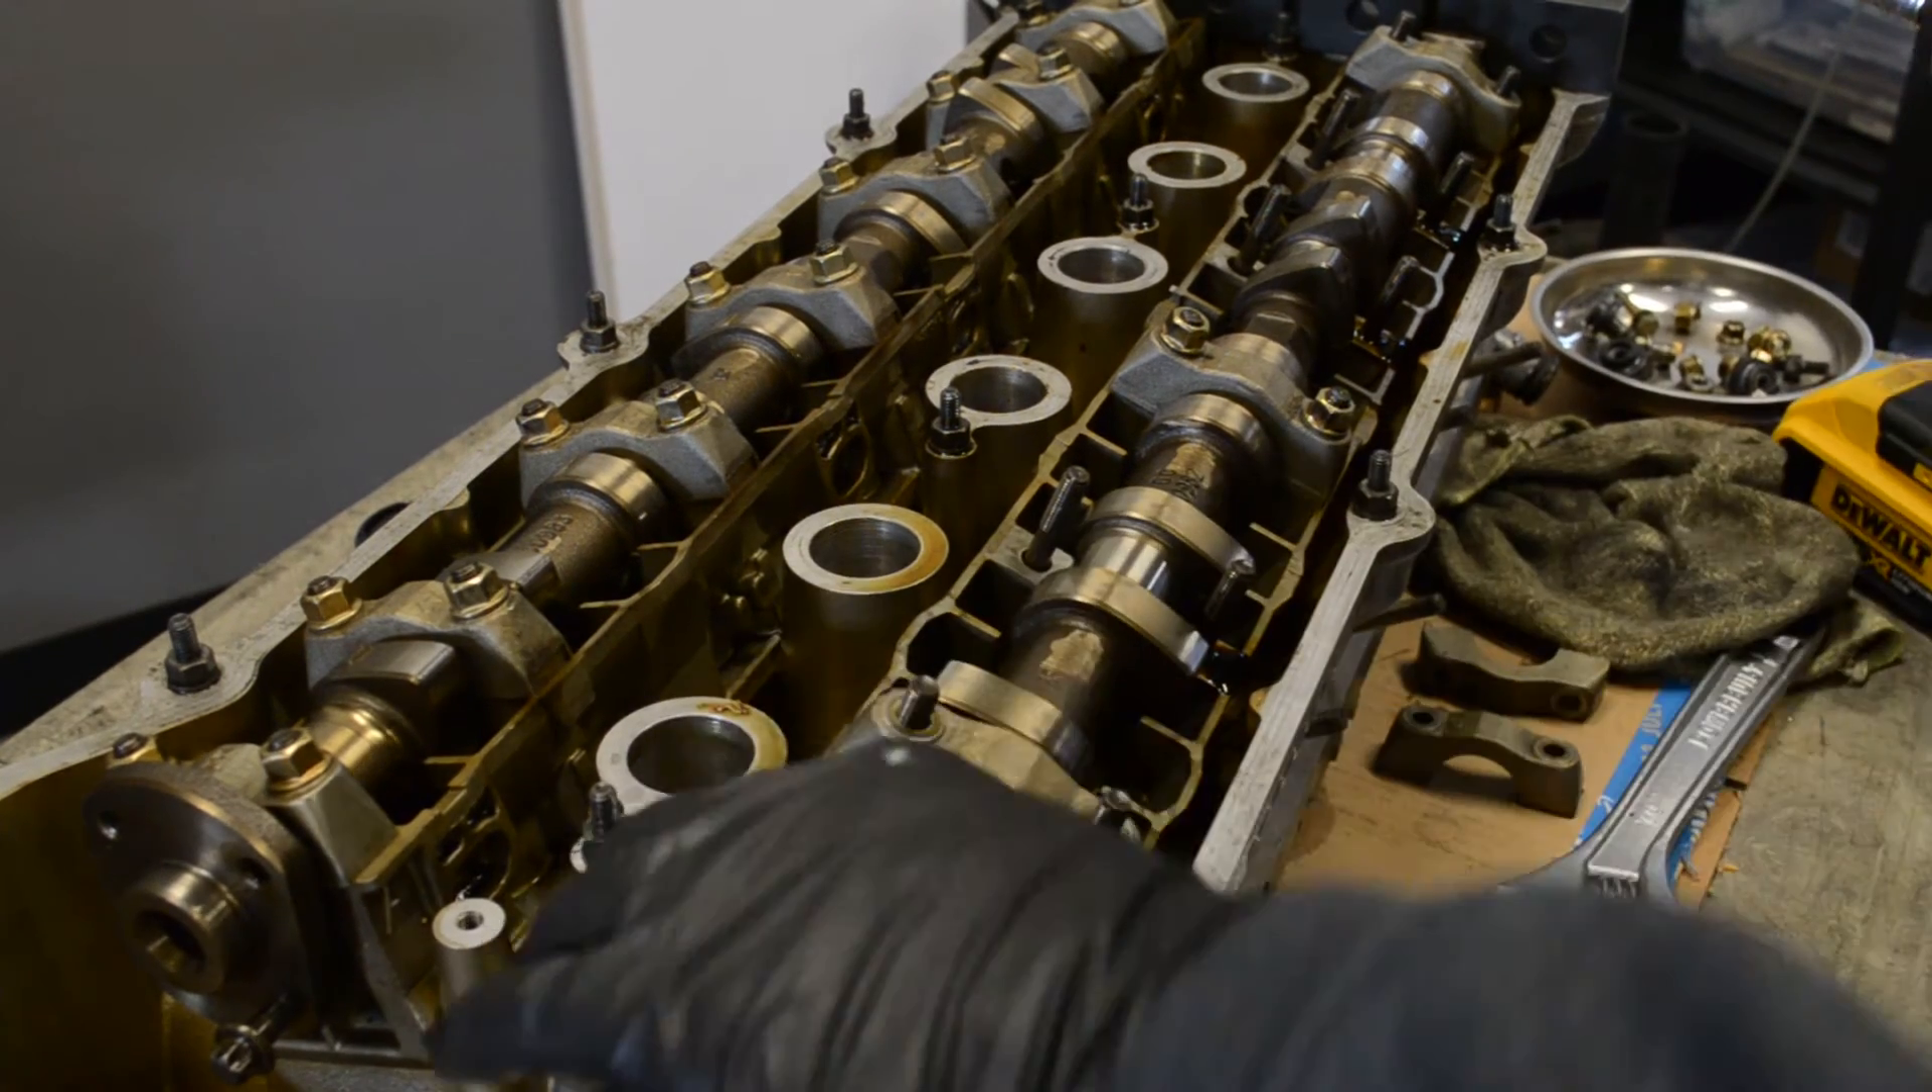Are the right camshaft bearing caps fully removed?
No.